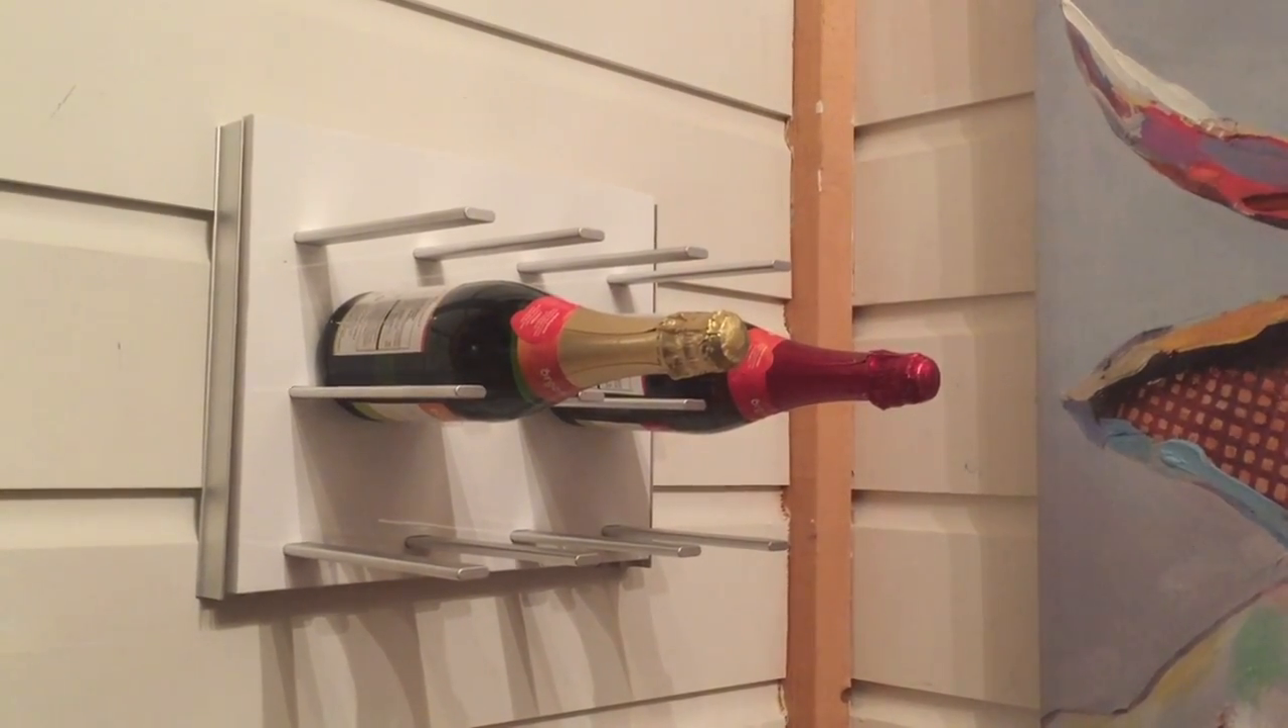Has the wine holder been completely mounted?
Yes.